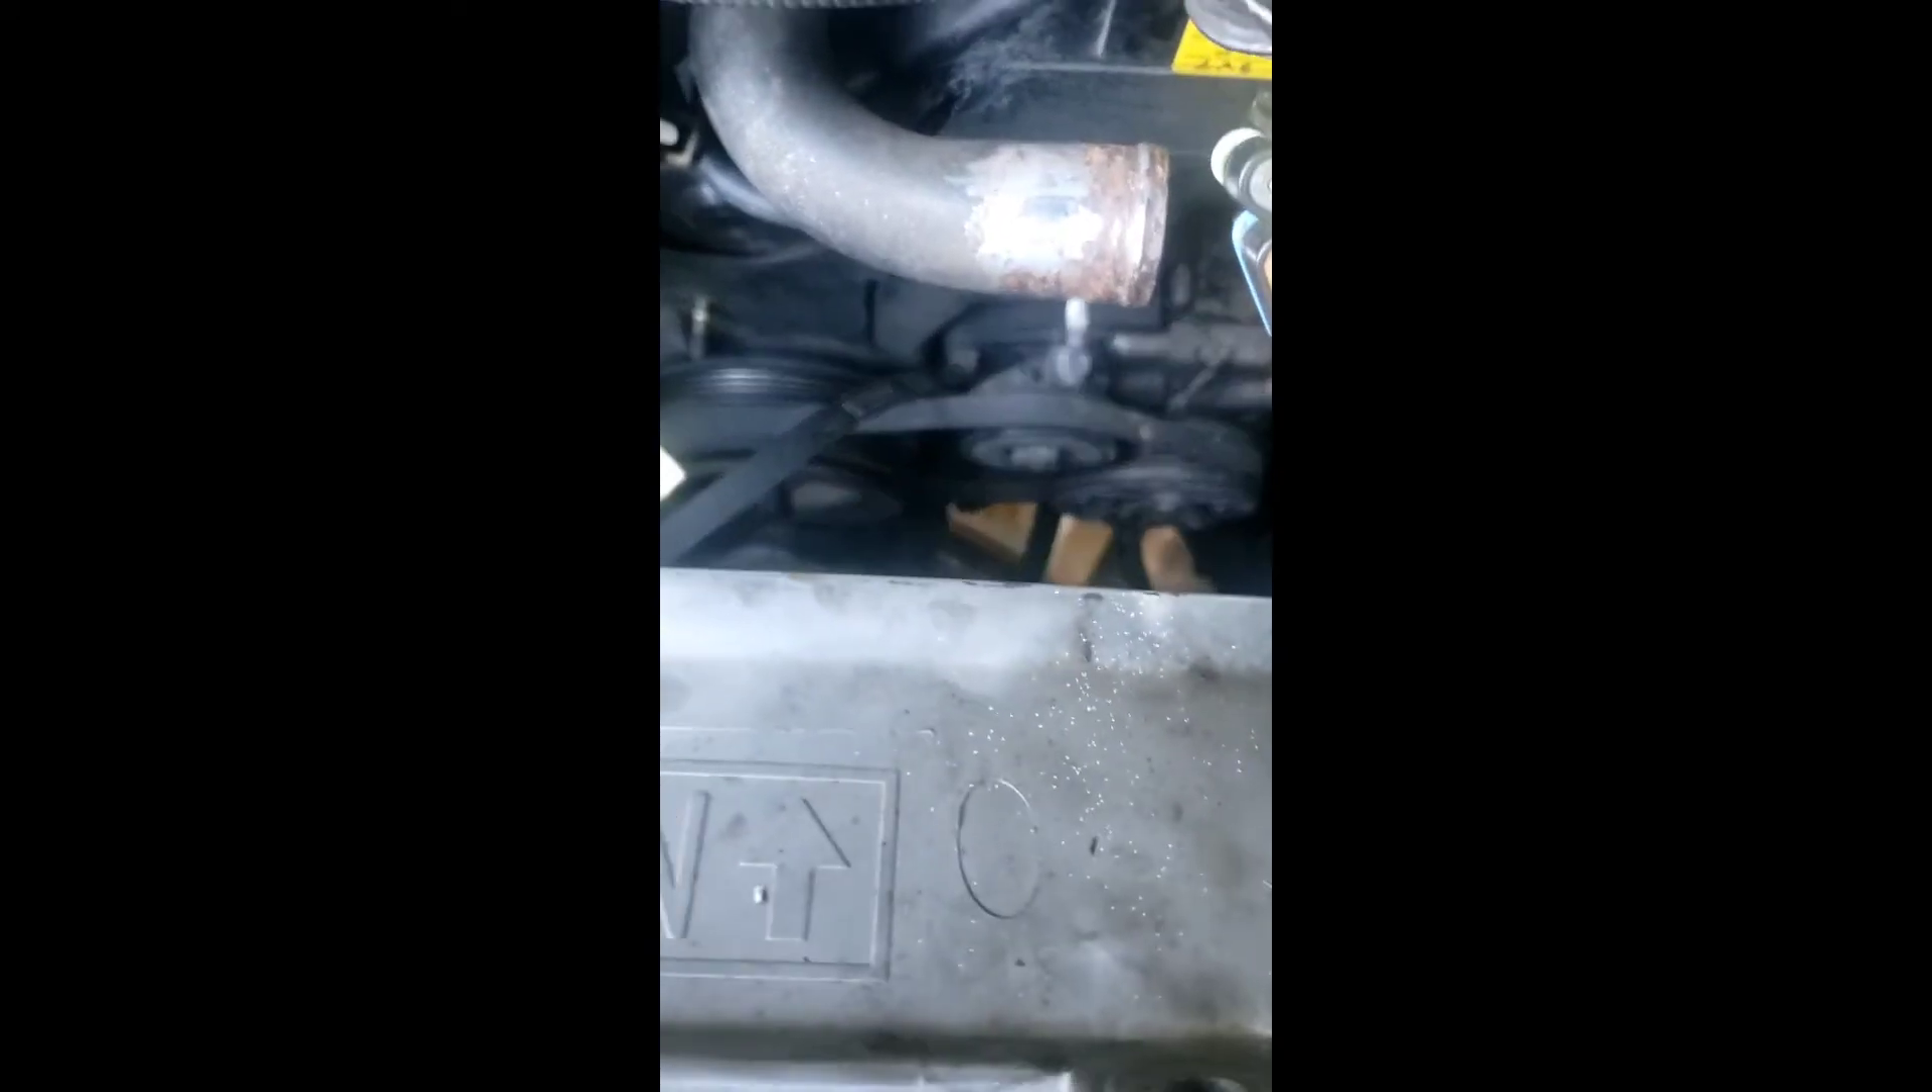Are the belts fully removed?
No.